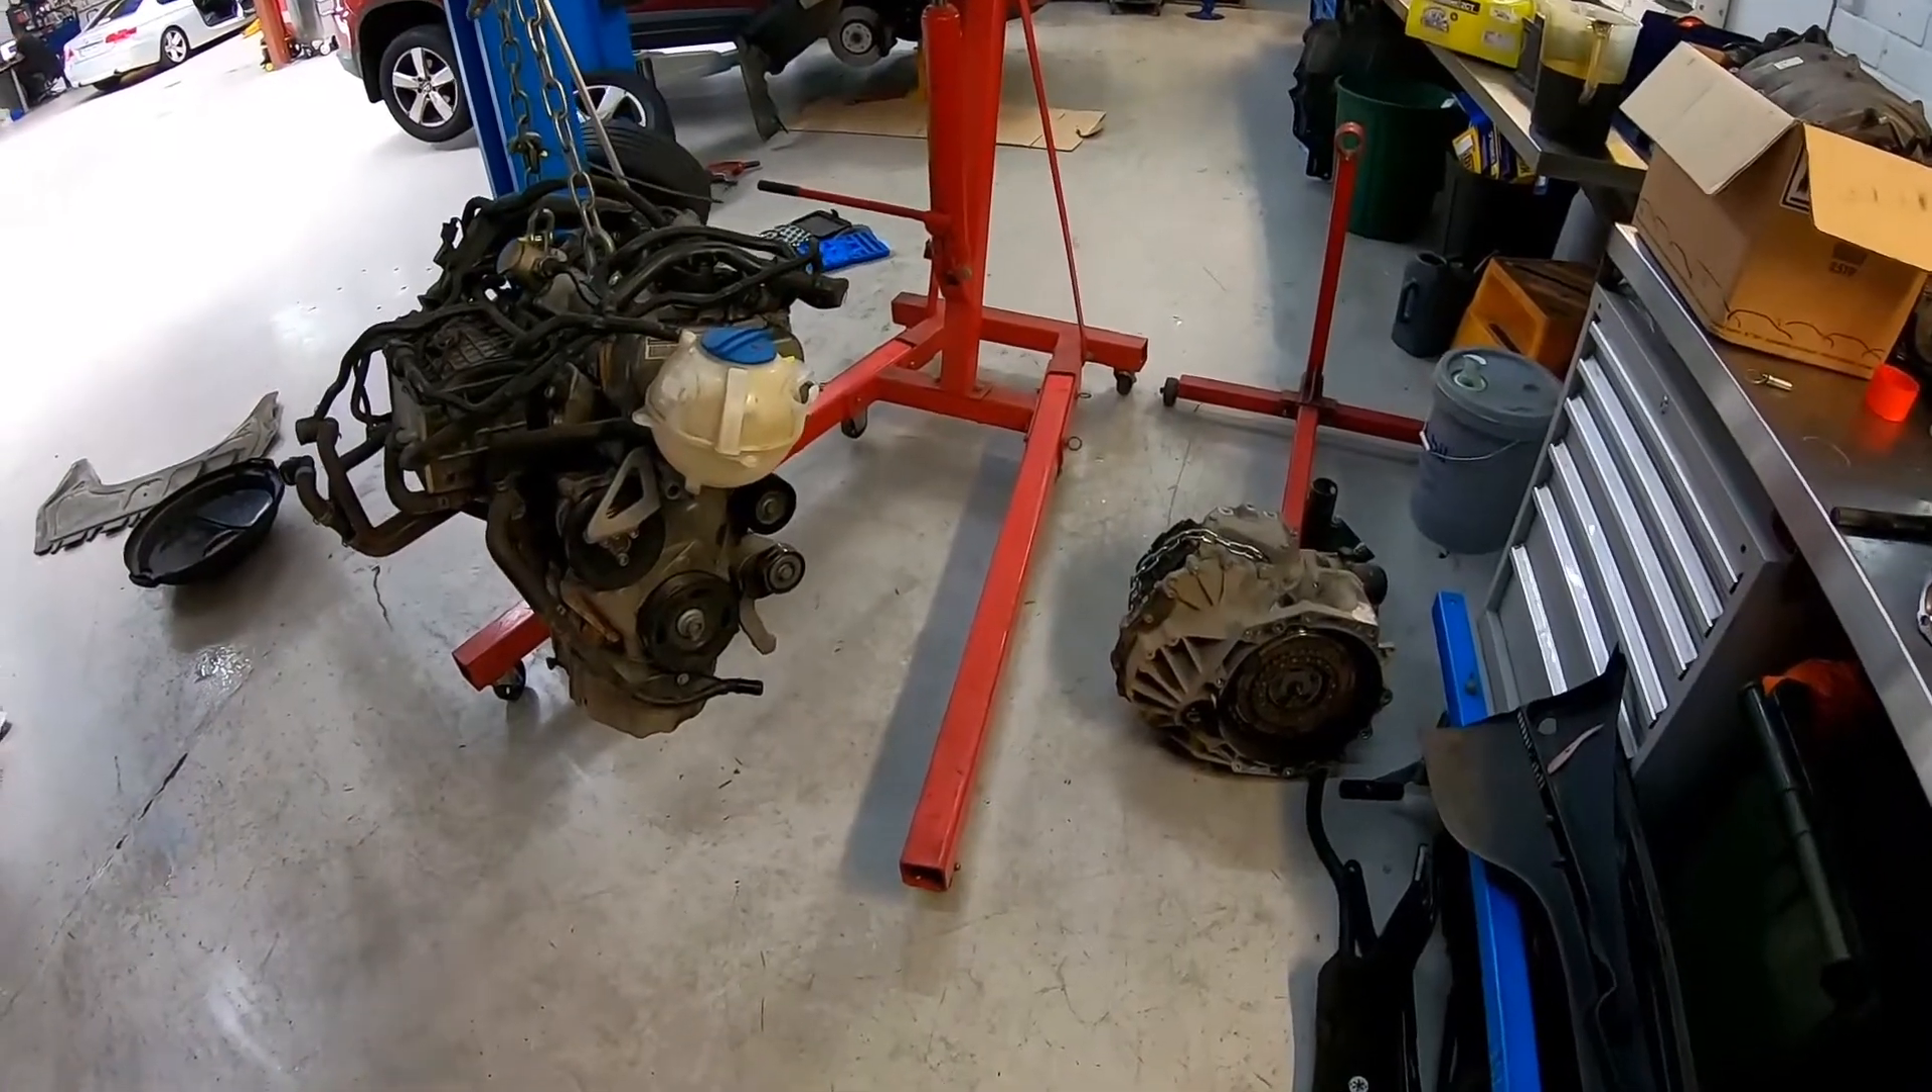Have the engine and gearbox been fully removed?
Yes.